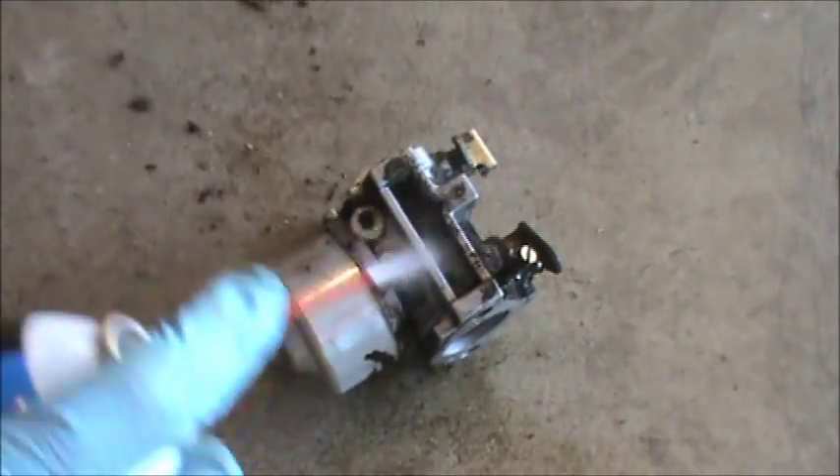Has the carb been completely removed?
Yes.